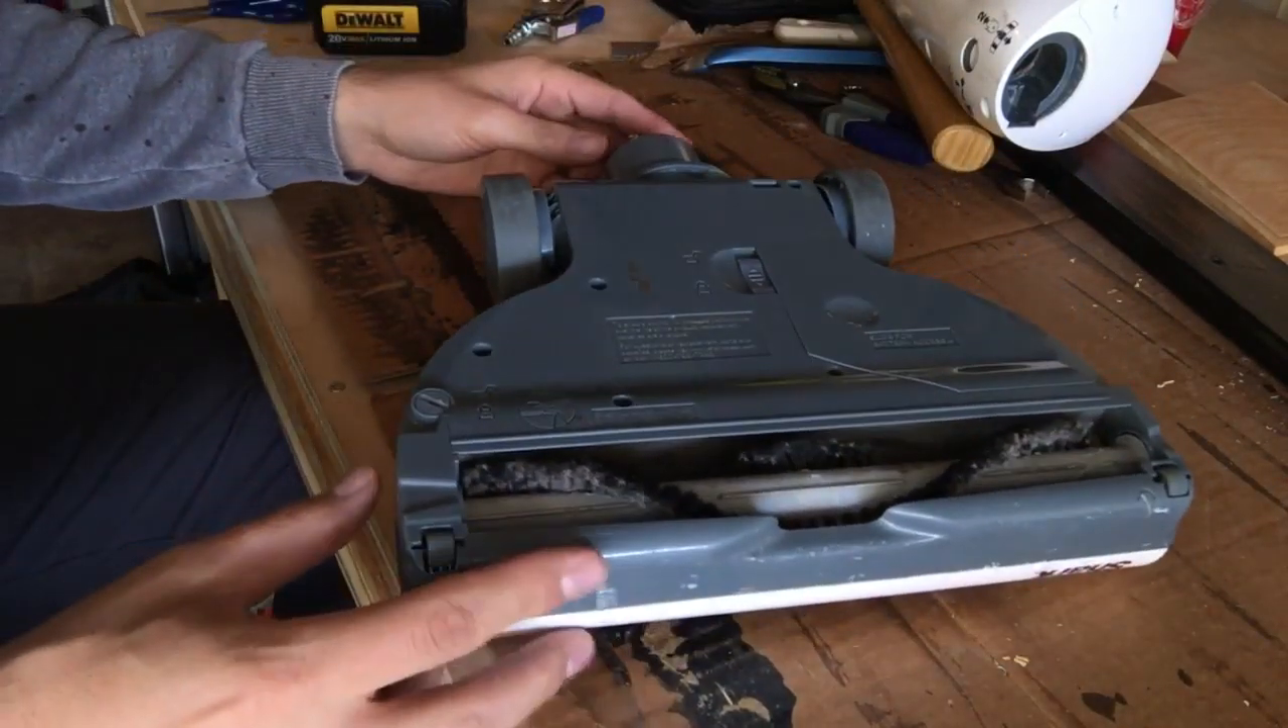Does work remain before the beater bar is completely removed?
Yes.